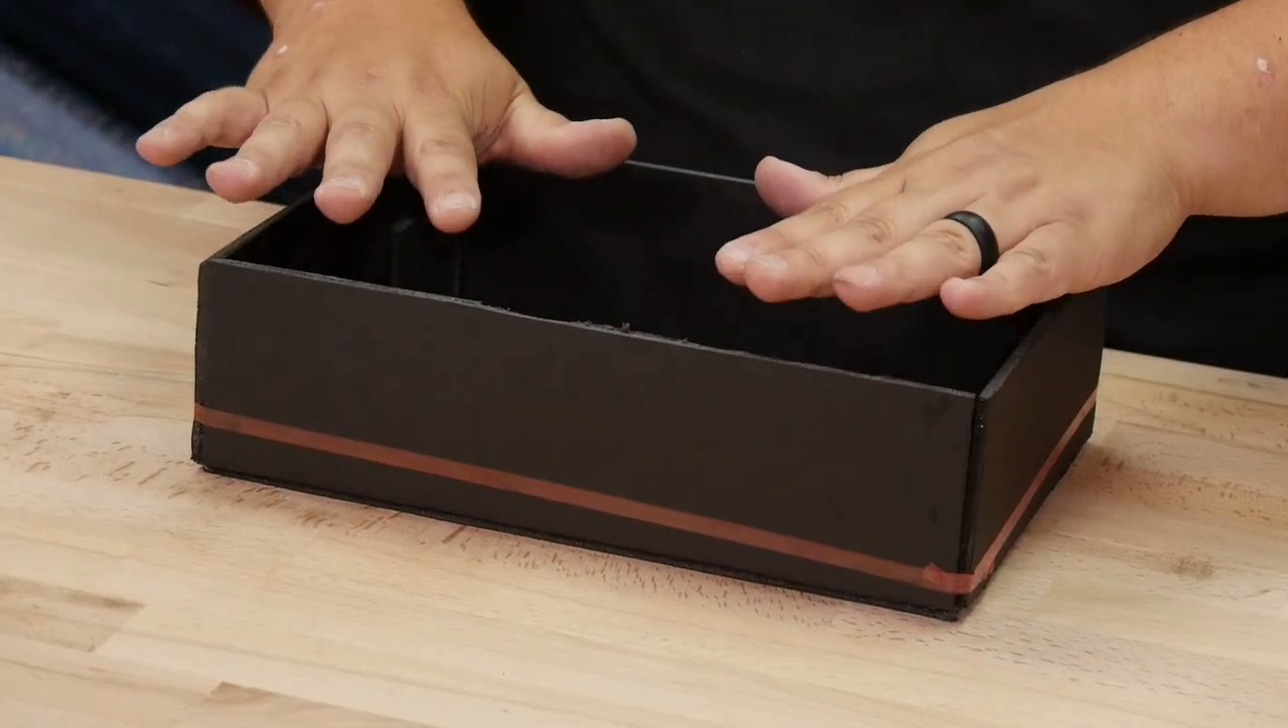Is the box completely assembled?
Yes.